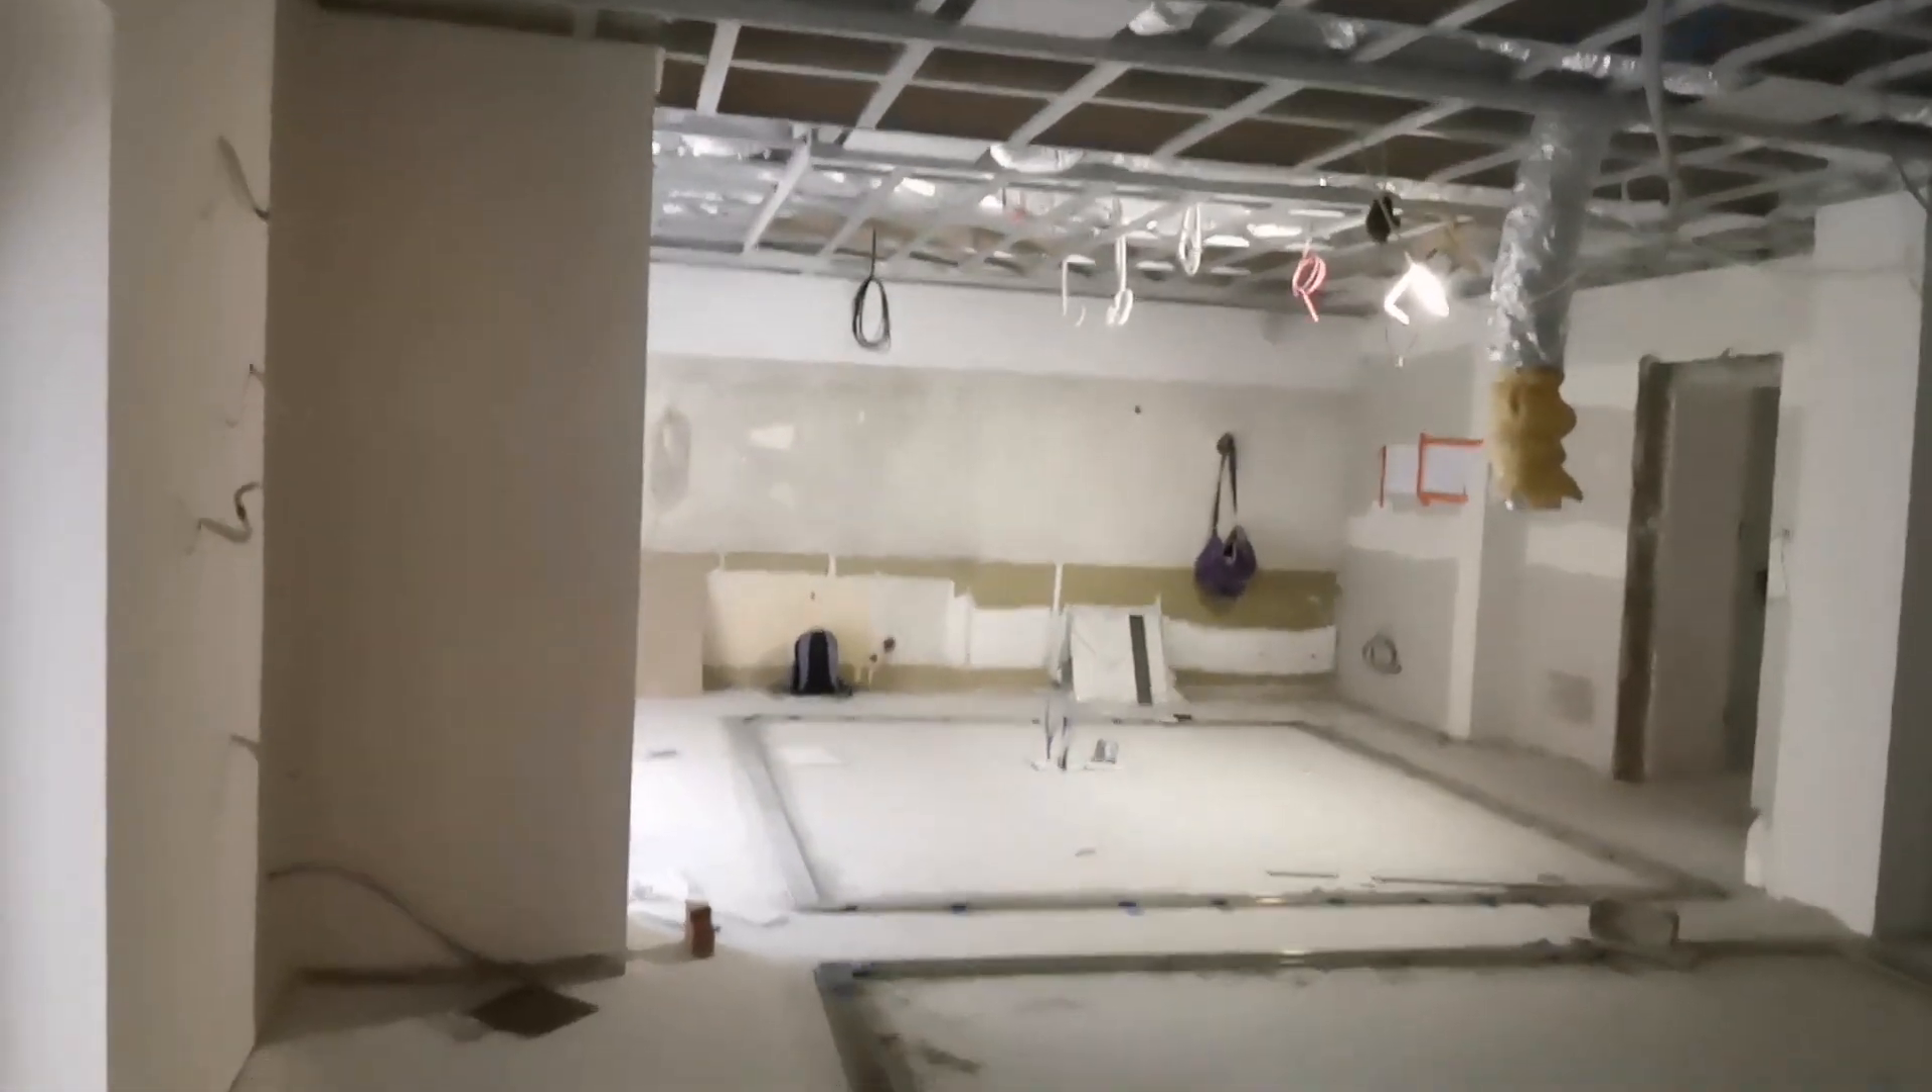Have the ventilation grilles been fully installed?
No.